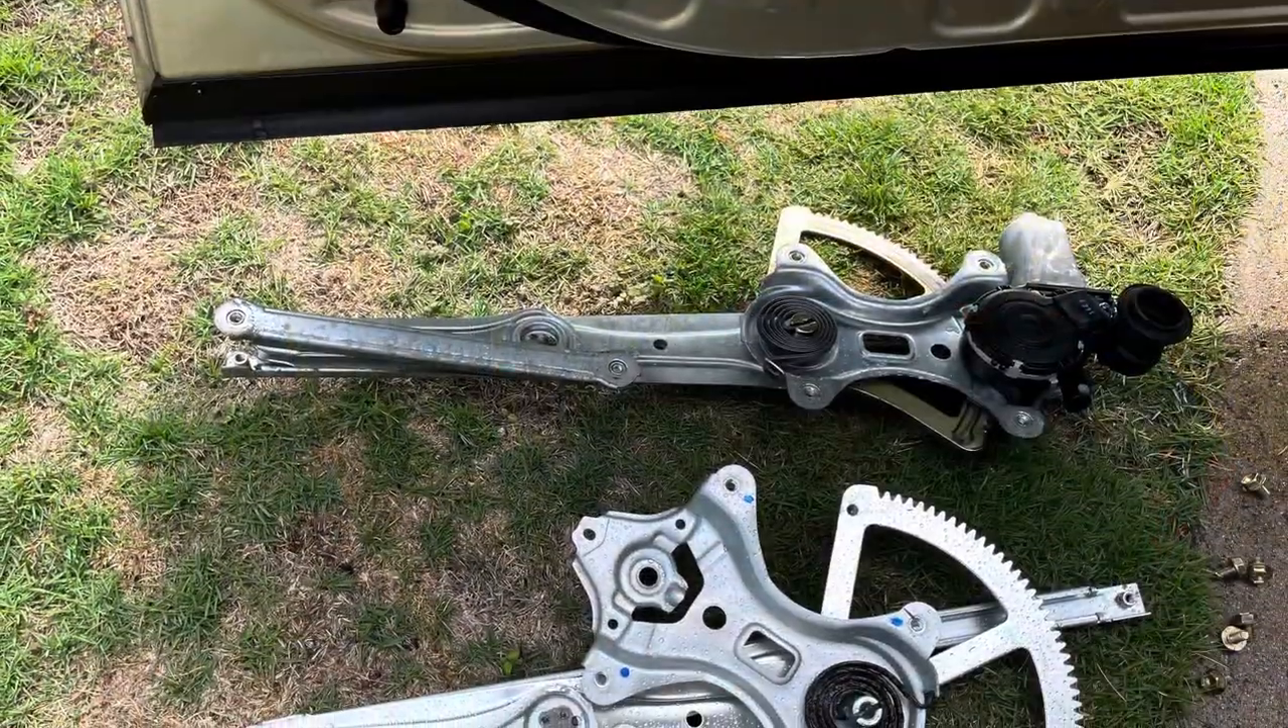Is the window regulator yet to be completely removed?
No.